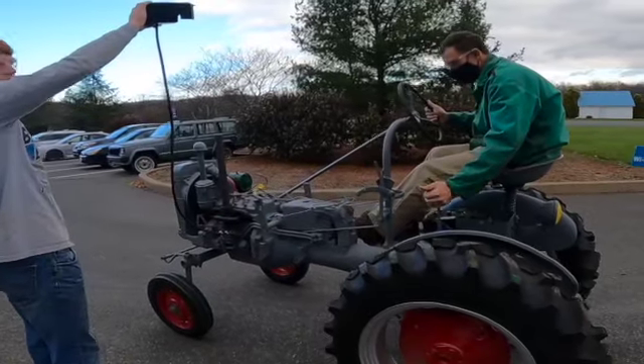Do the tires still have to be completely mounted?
No.